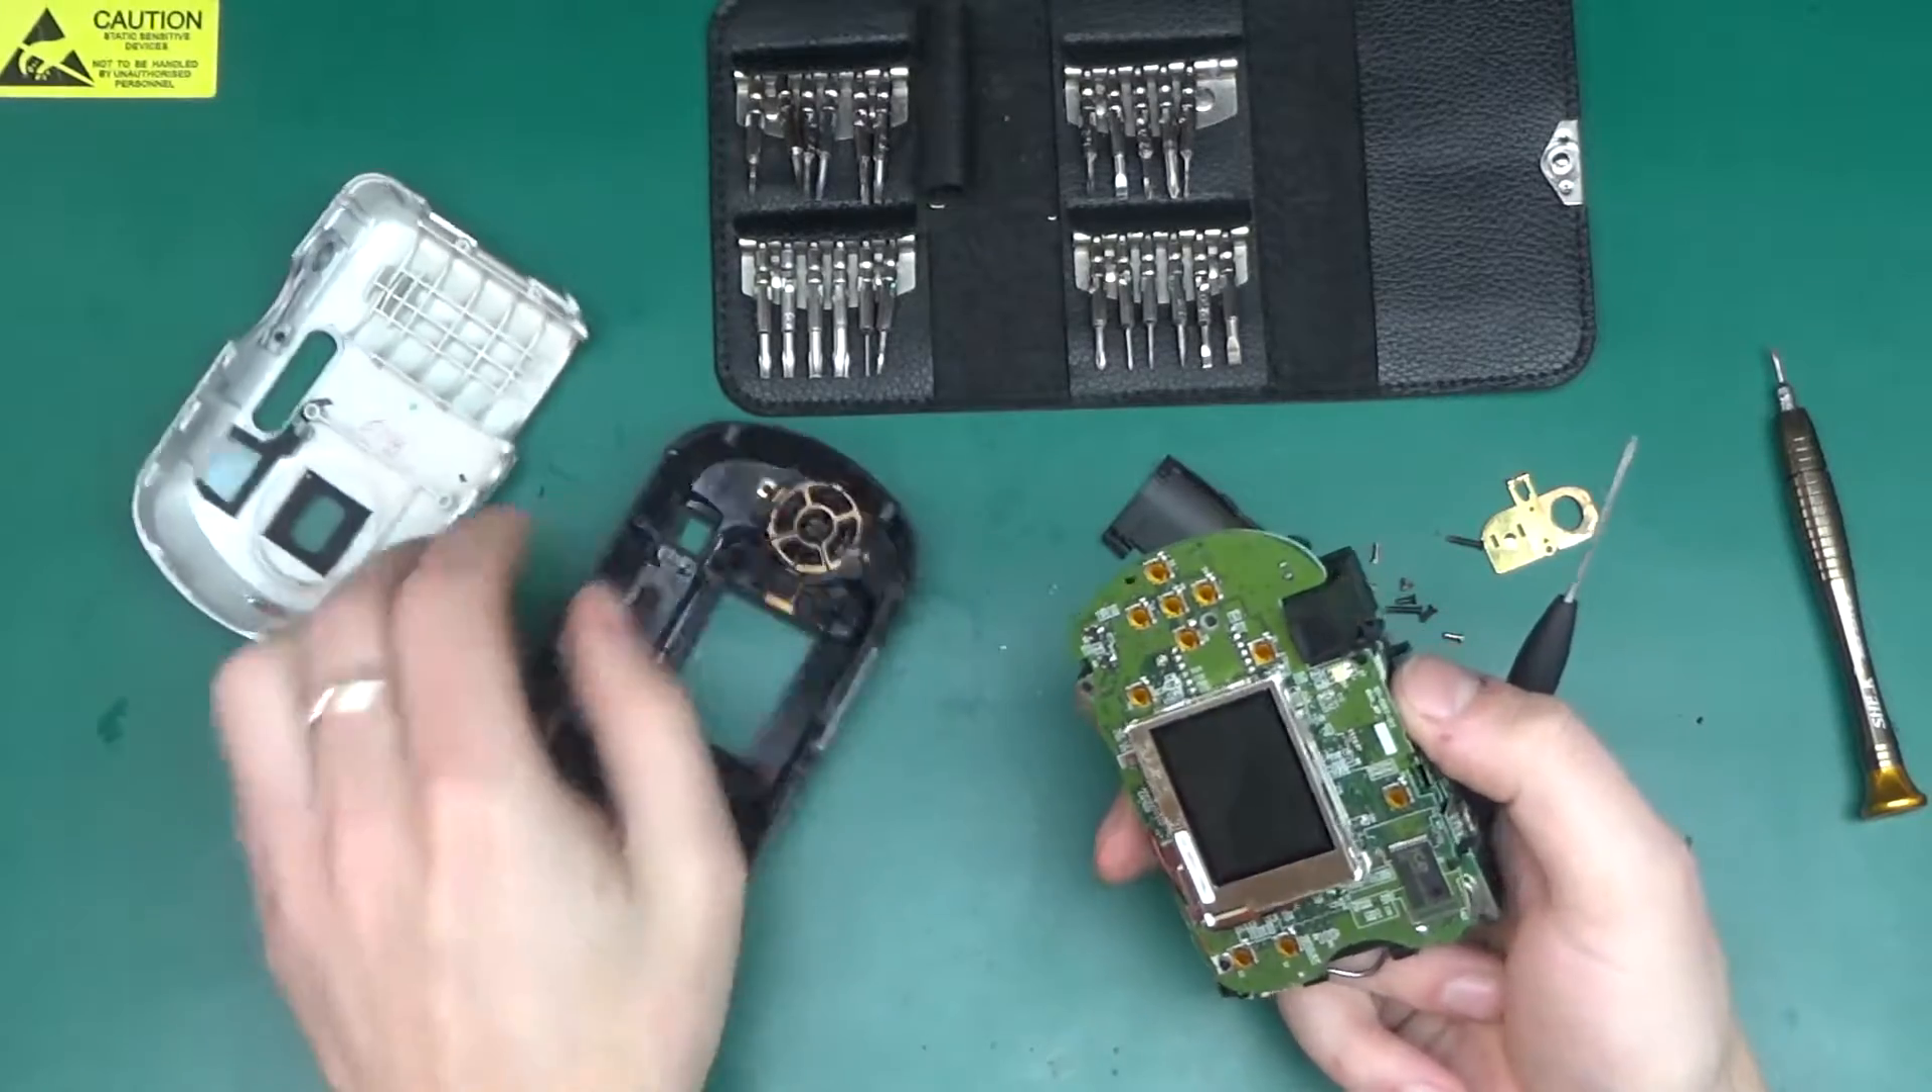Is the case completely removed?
Yes.